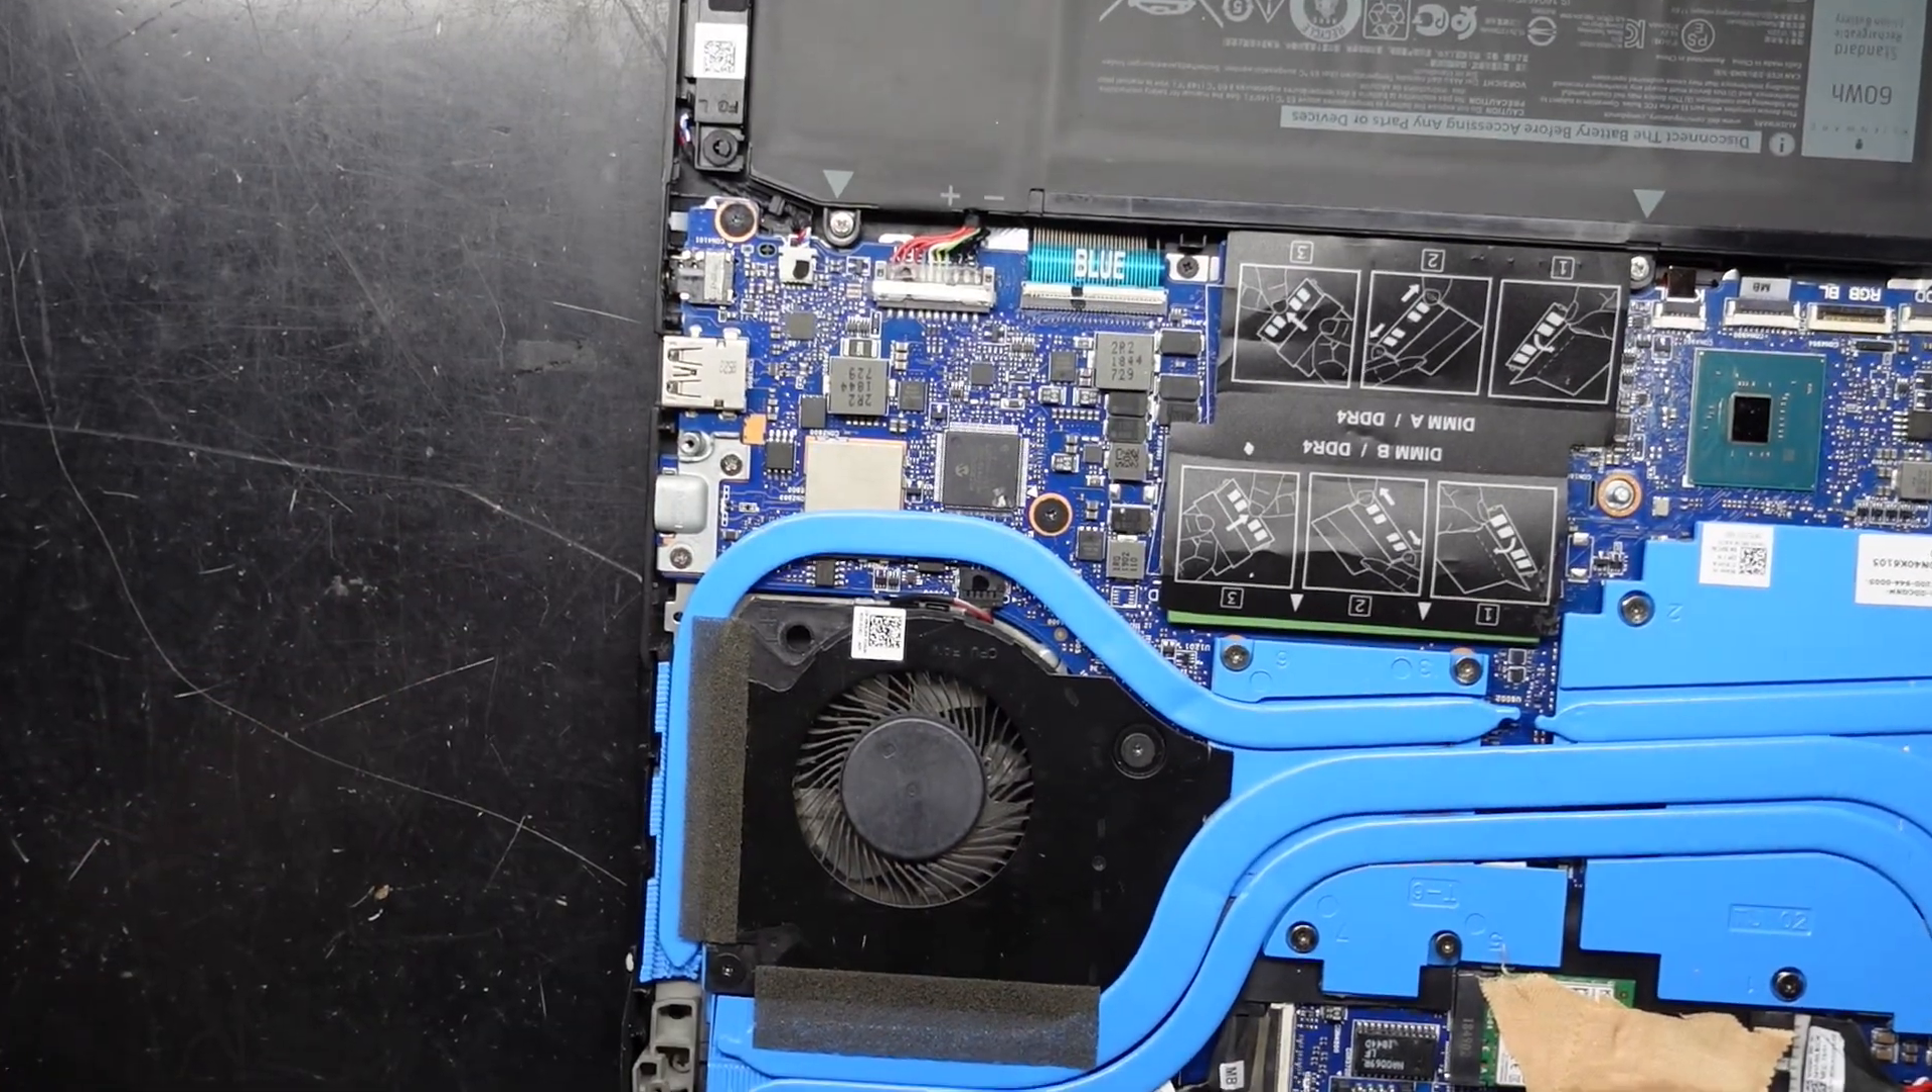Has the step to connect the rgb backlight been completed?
No.